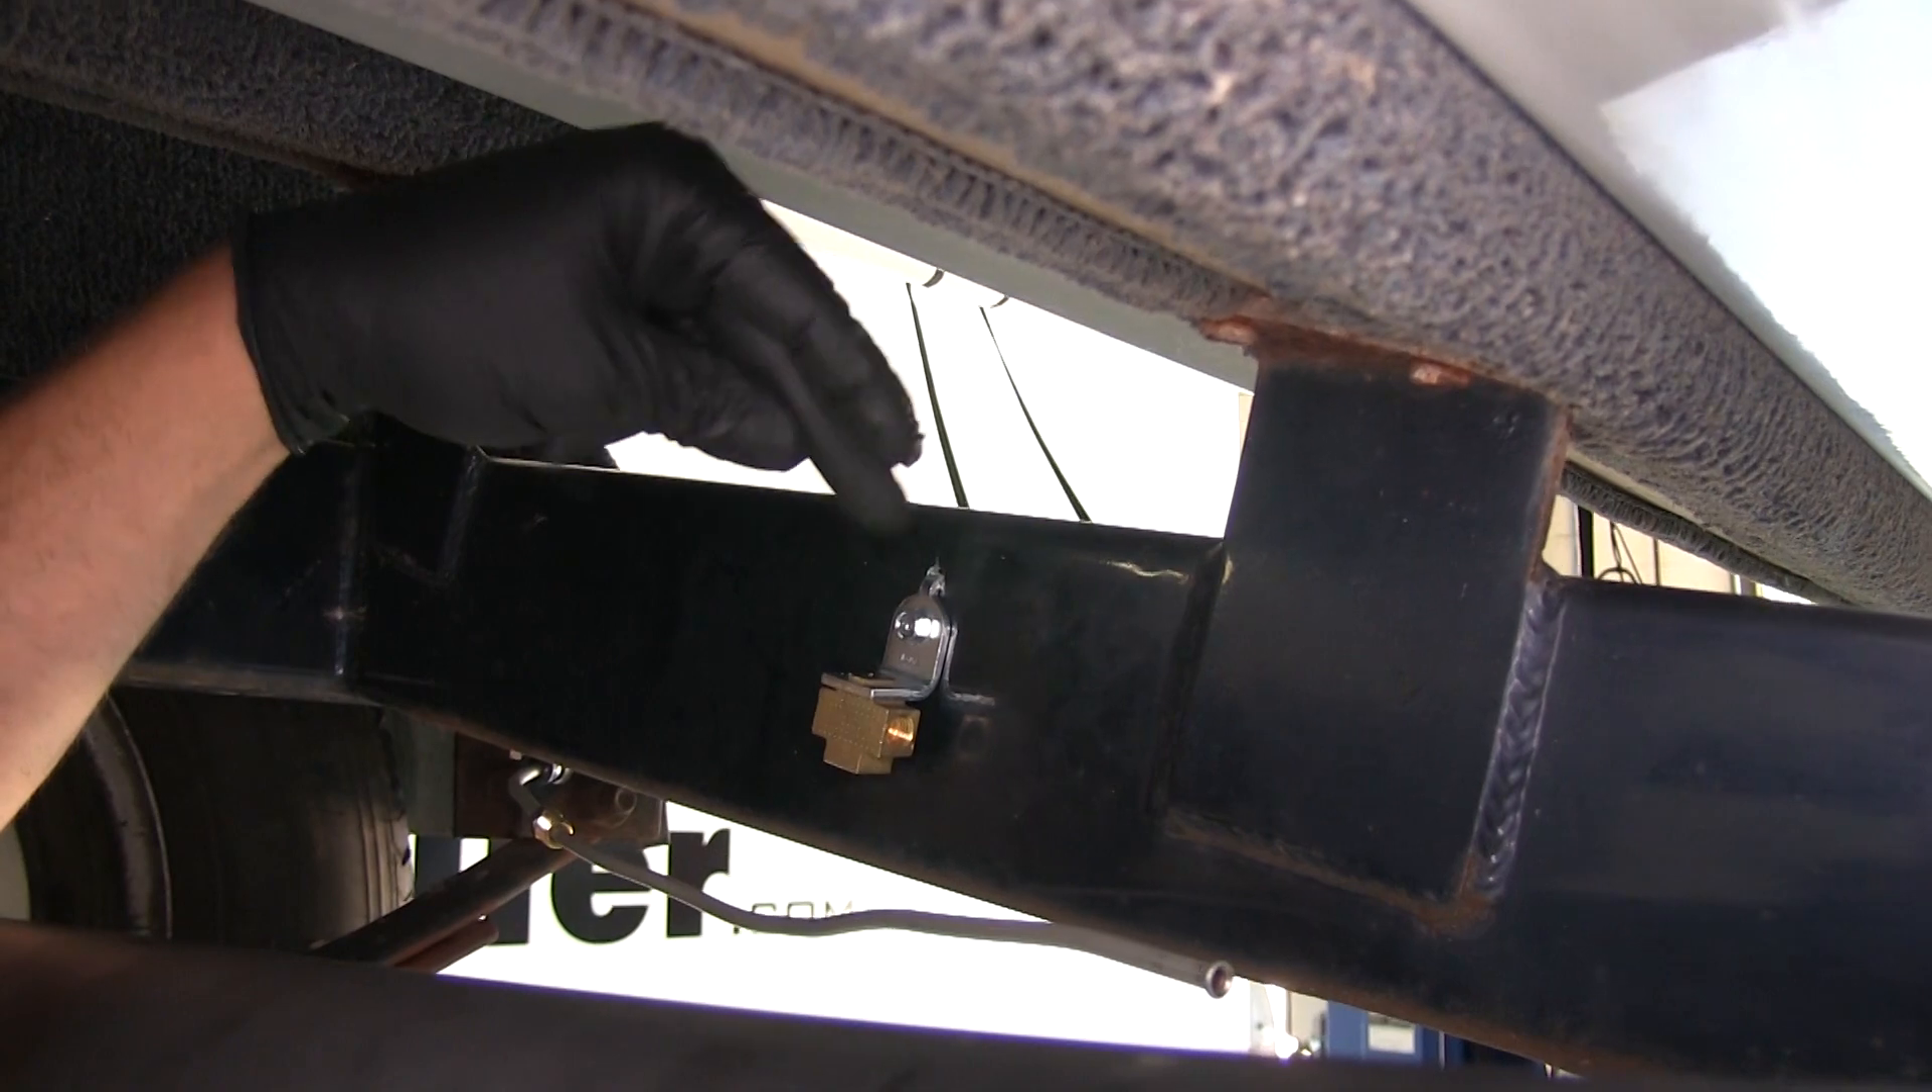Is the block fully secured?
Yes.